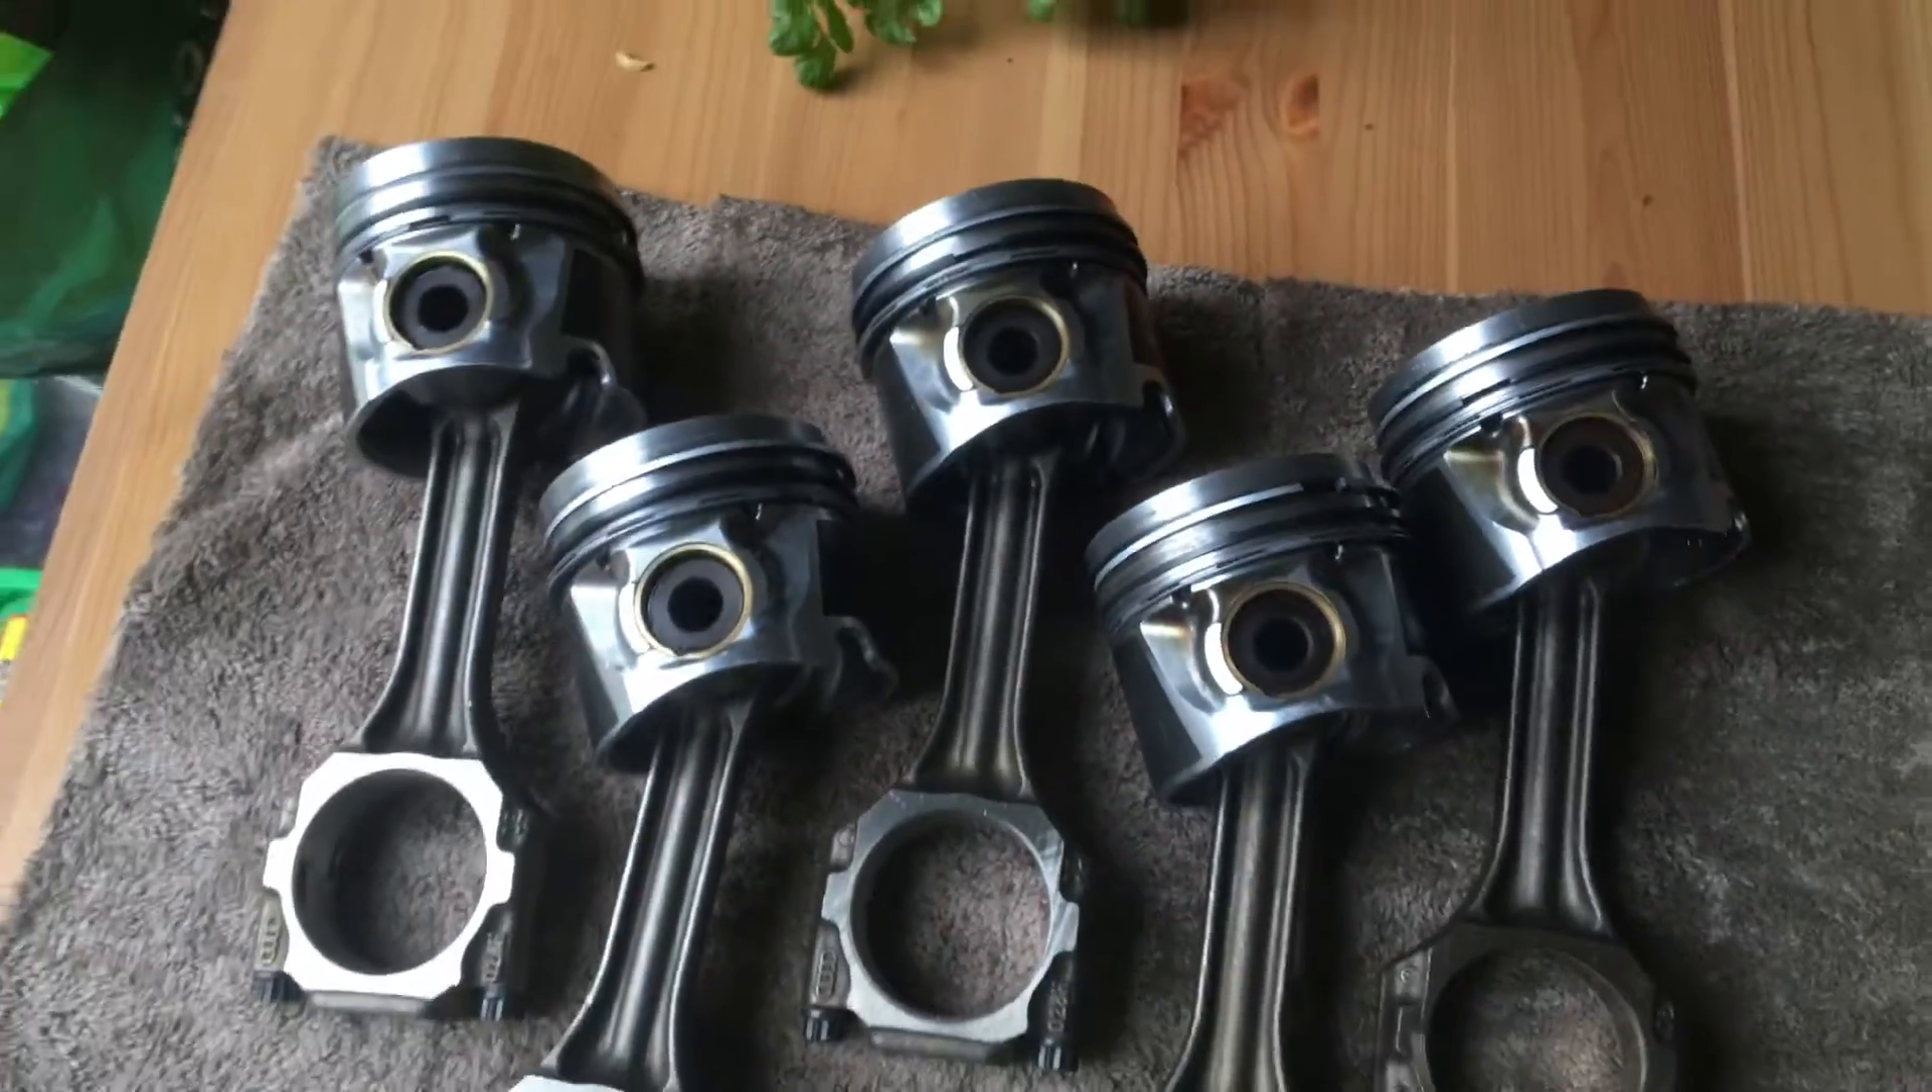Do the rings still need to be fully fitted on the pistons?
No.